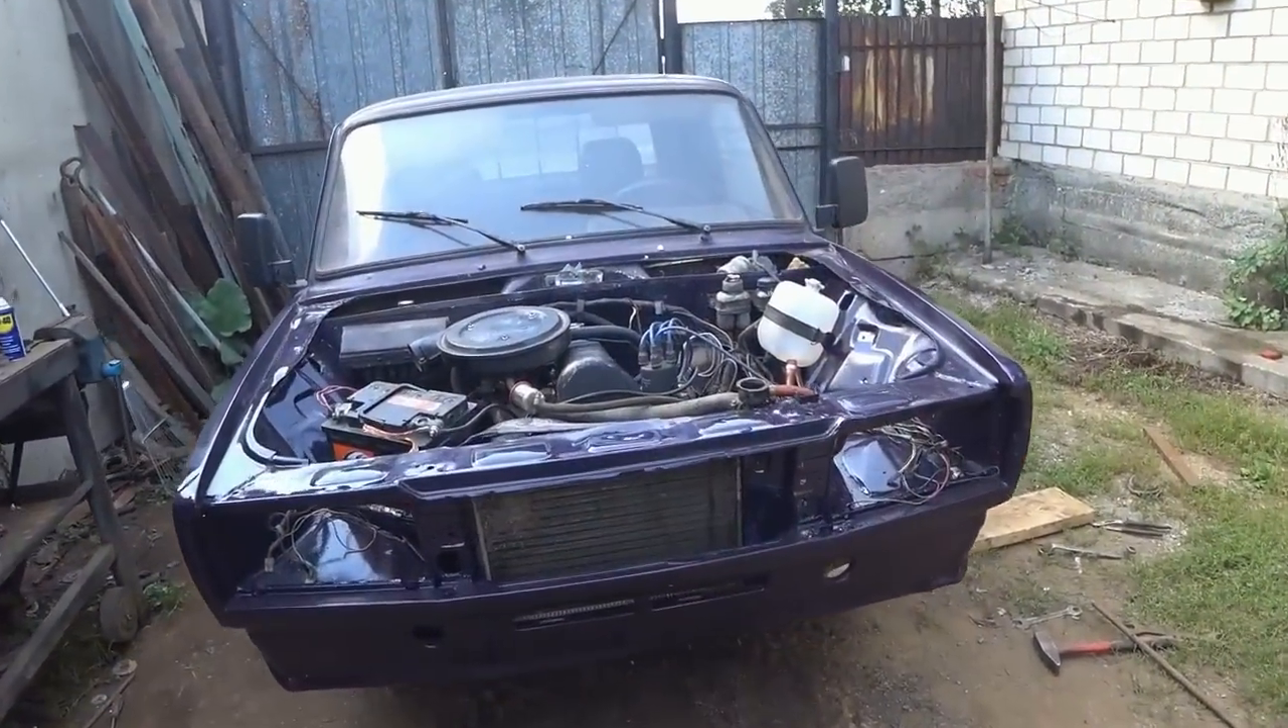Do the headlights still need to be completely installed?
Yes.